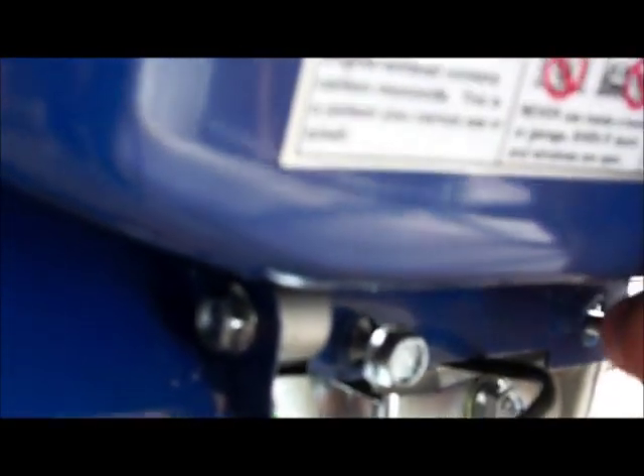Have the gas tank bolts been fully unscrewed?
No.